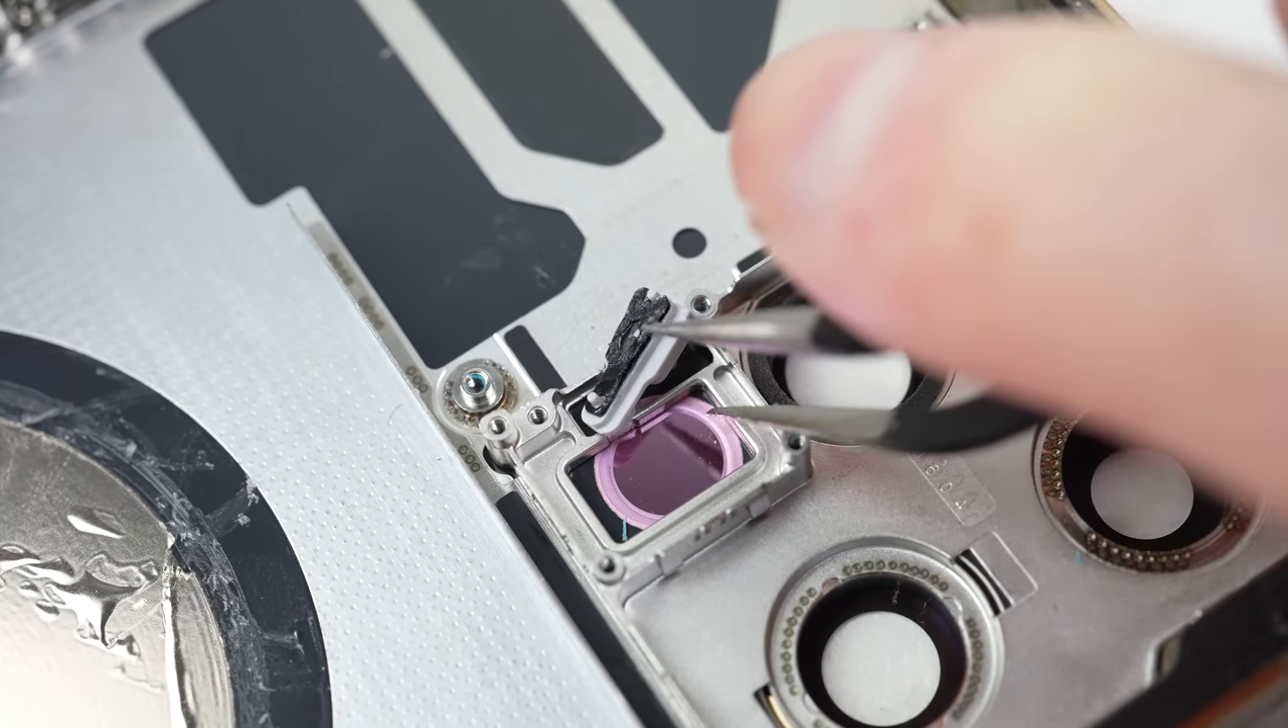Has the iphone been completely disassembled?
No.